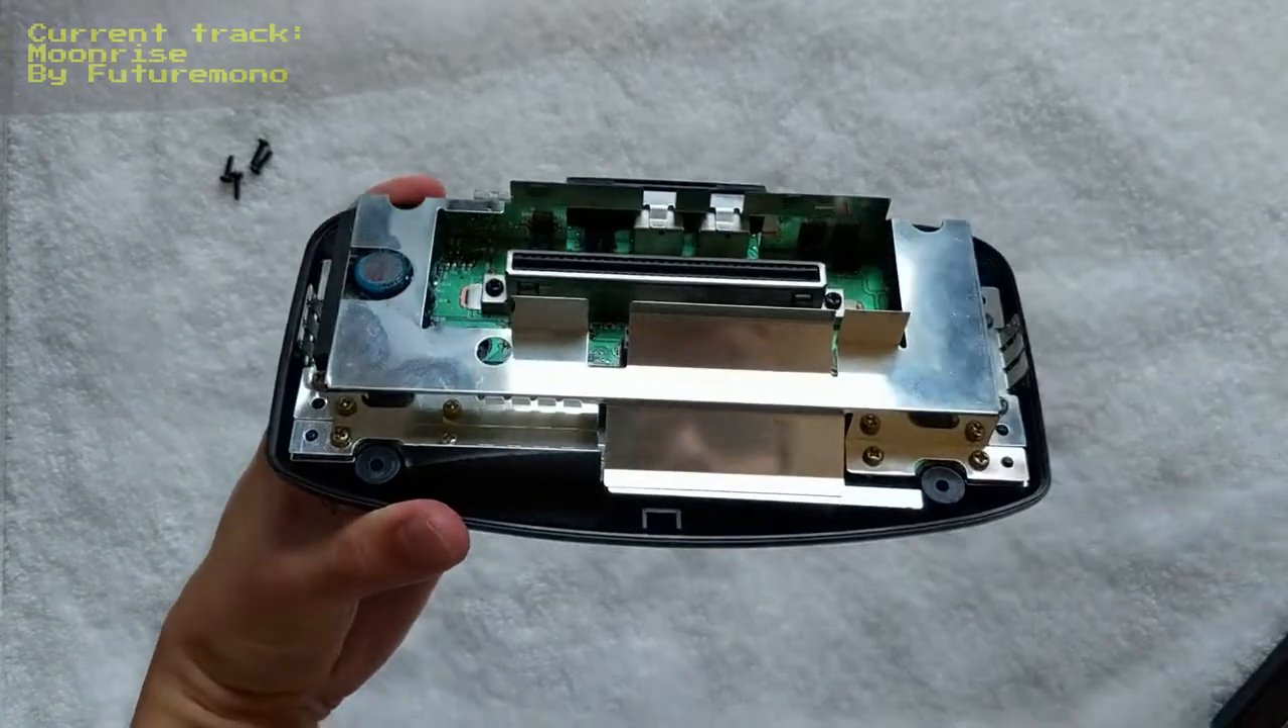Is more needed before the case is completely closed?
Yes.